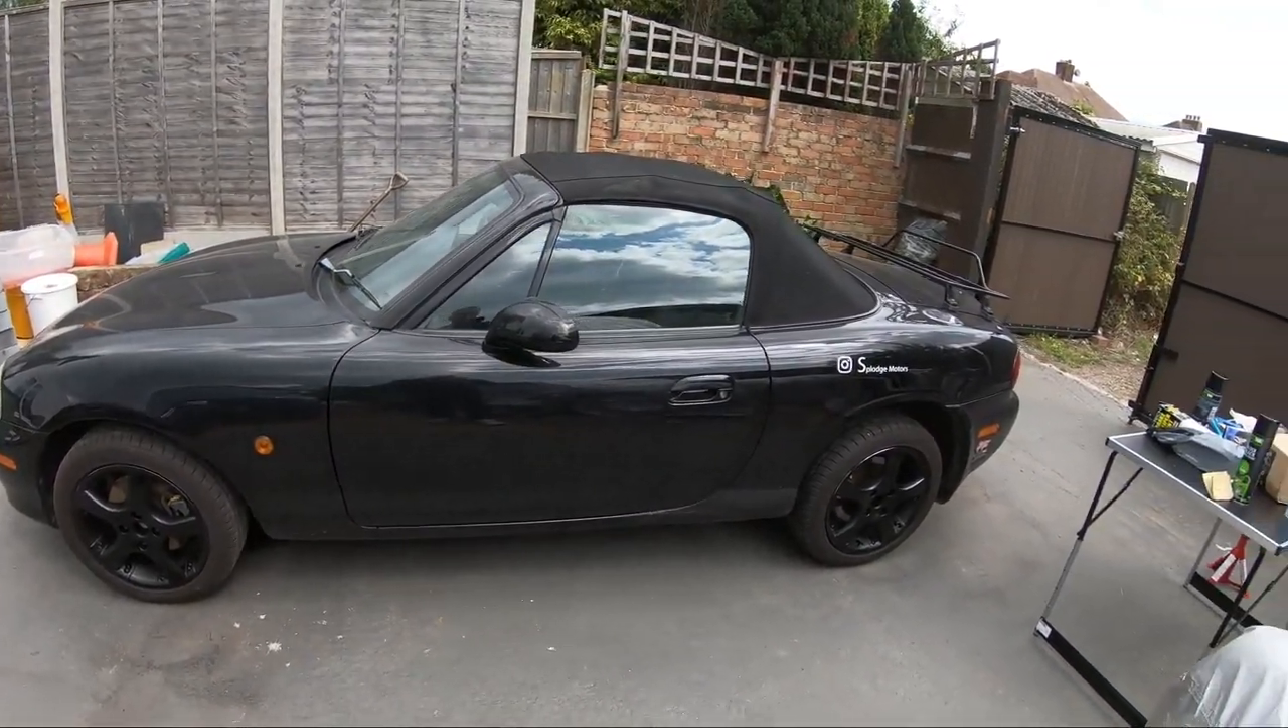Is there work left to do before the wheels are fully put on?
No.